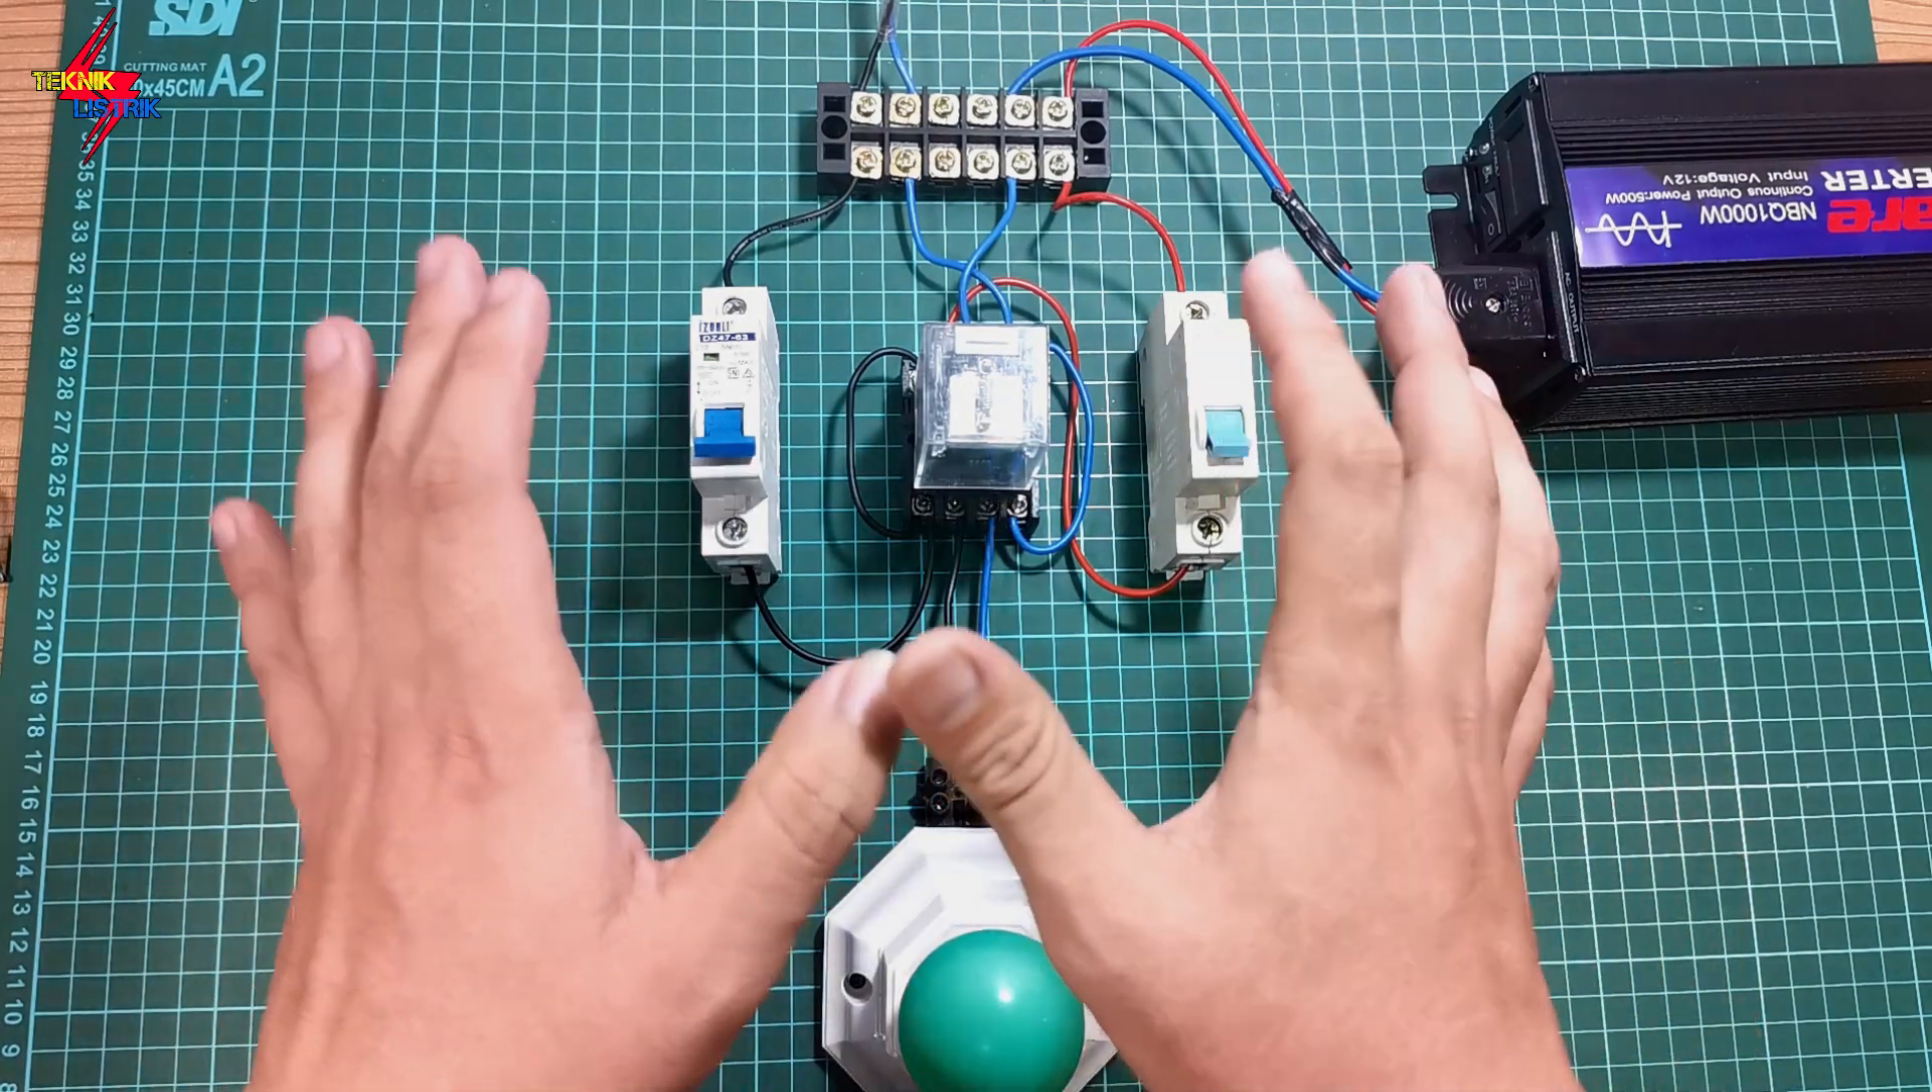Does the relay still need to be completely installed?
No.